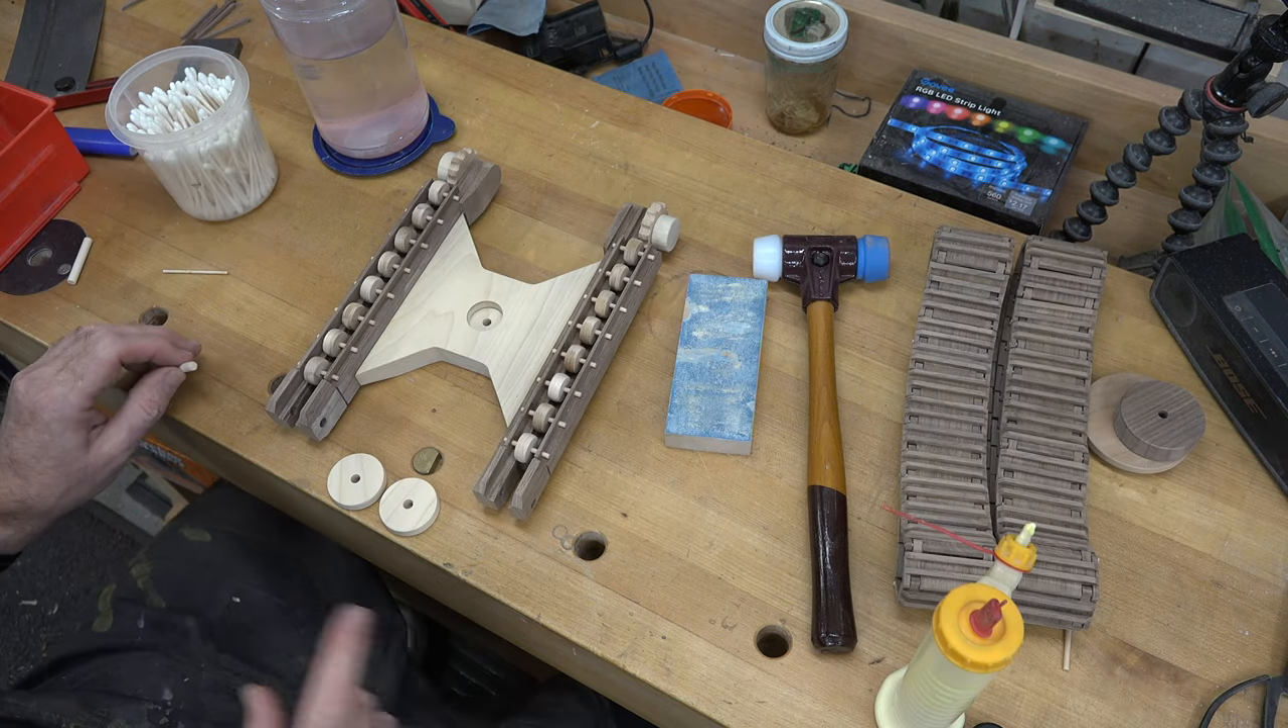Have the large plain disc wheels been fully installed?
No.